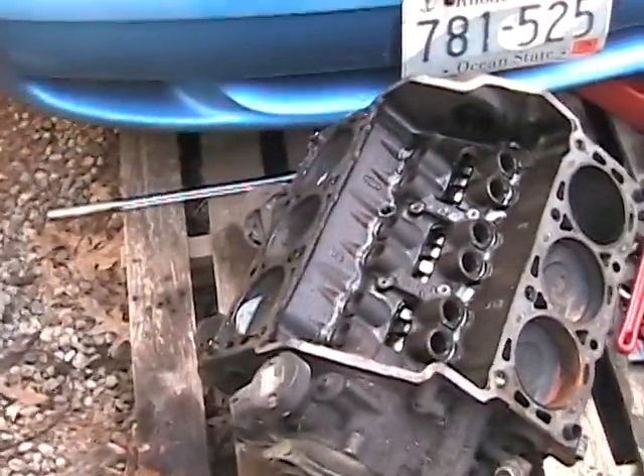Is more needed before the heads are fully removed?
No.